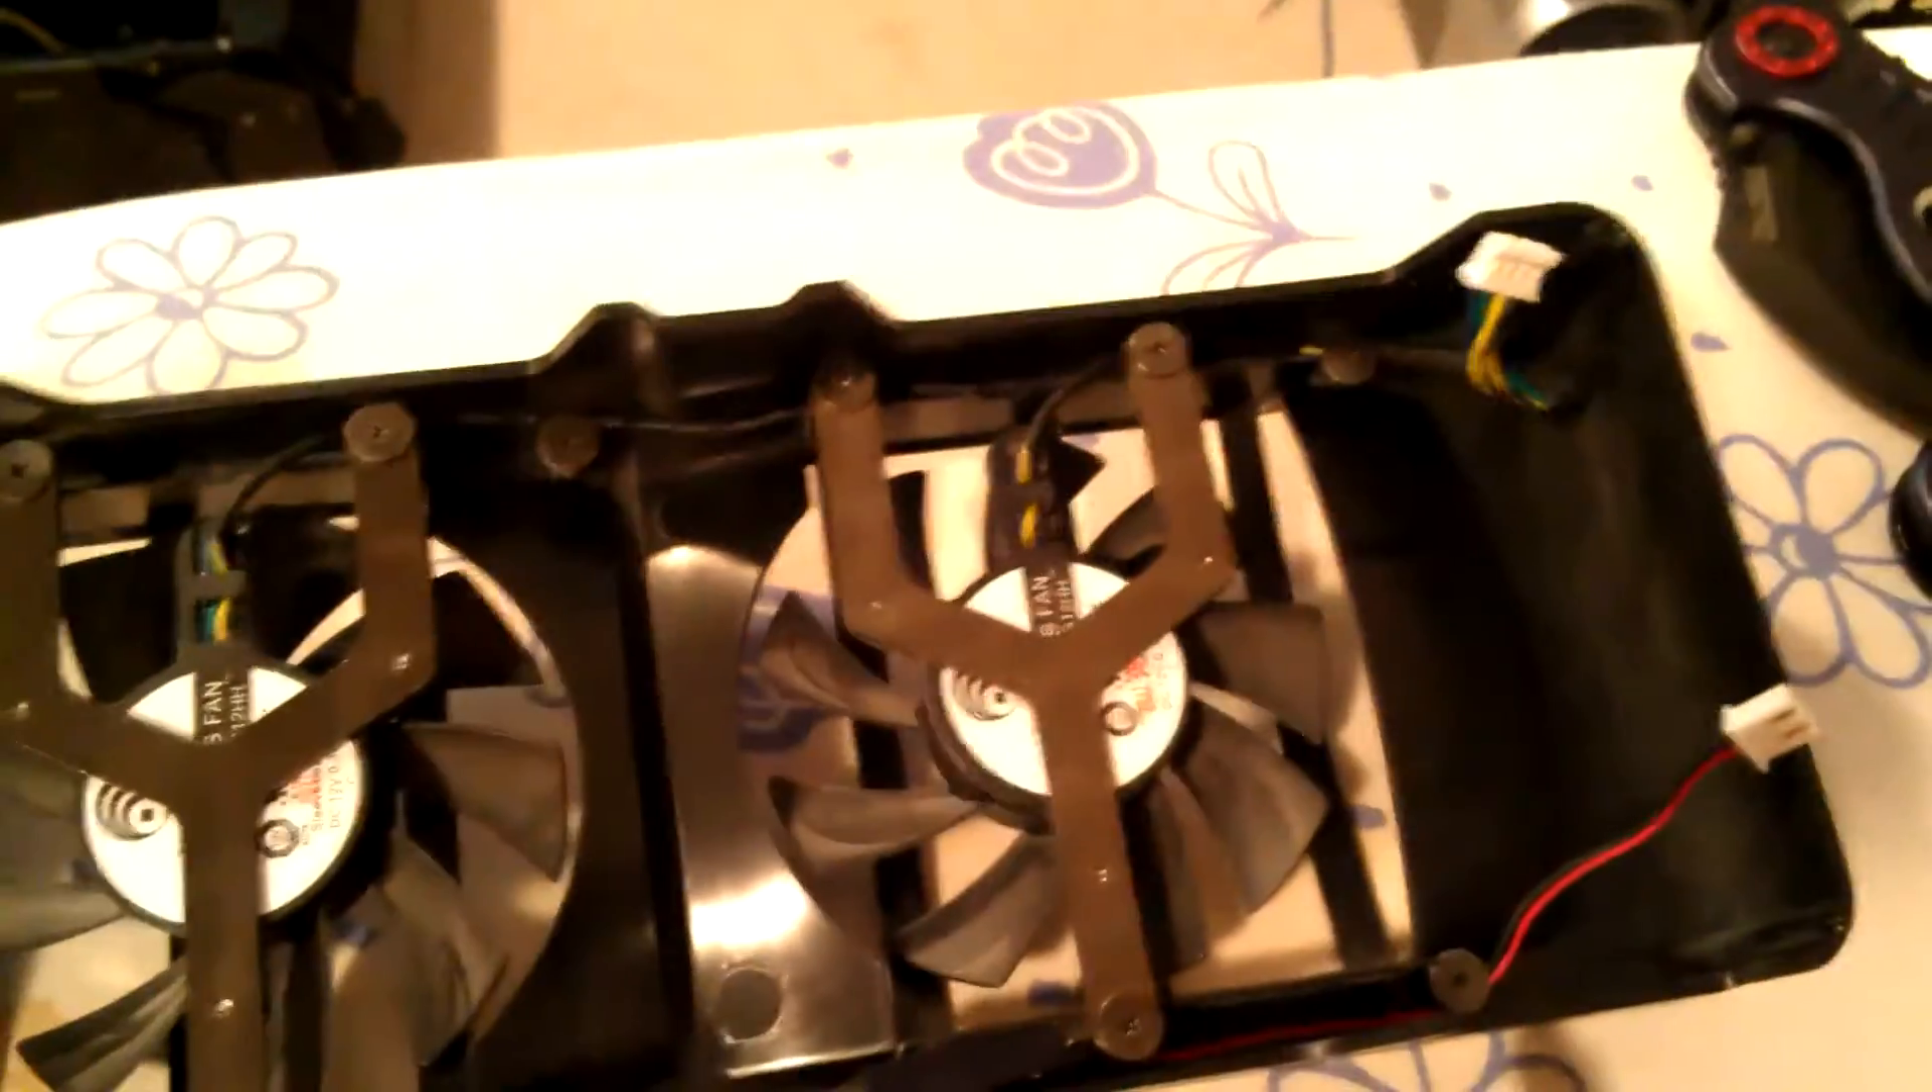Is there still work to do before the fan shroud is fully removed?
No.